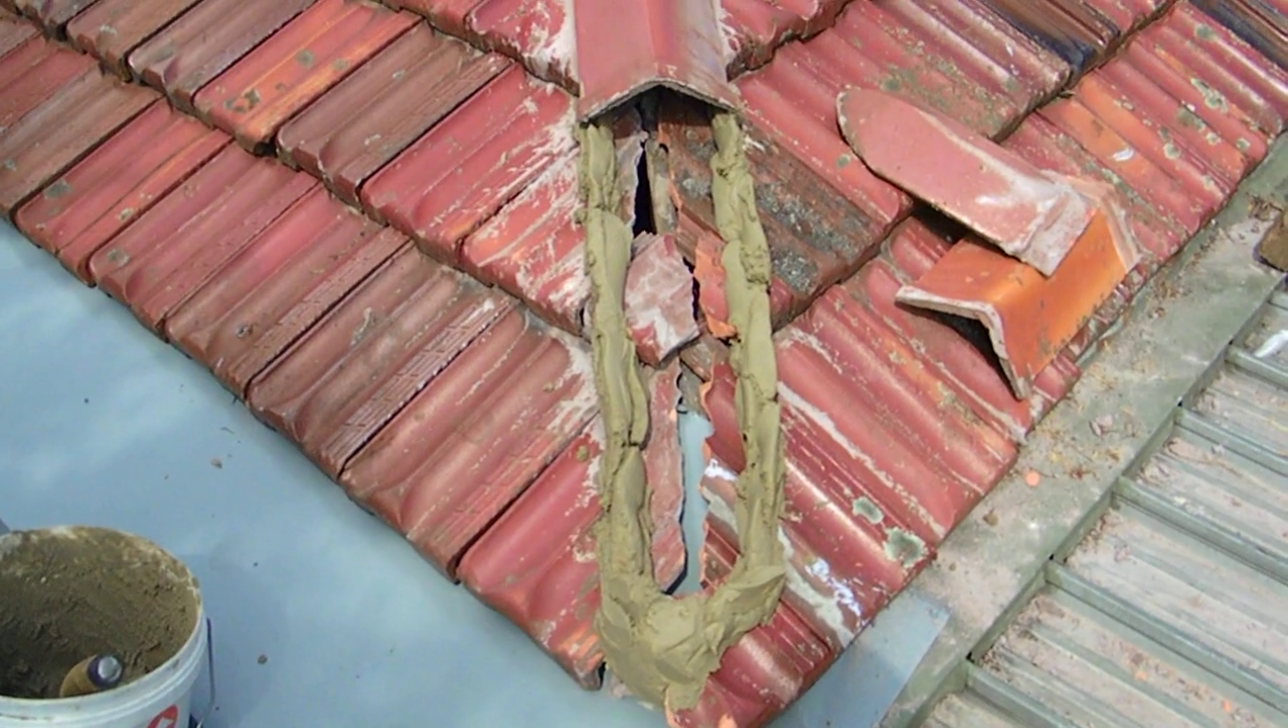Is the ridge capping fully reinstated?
No.